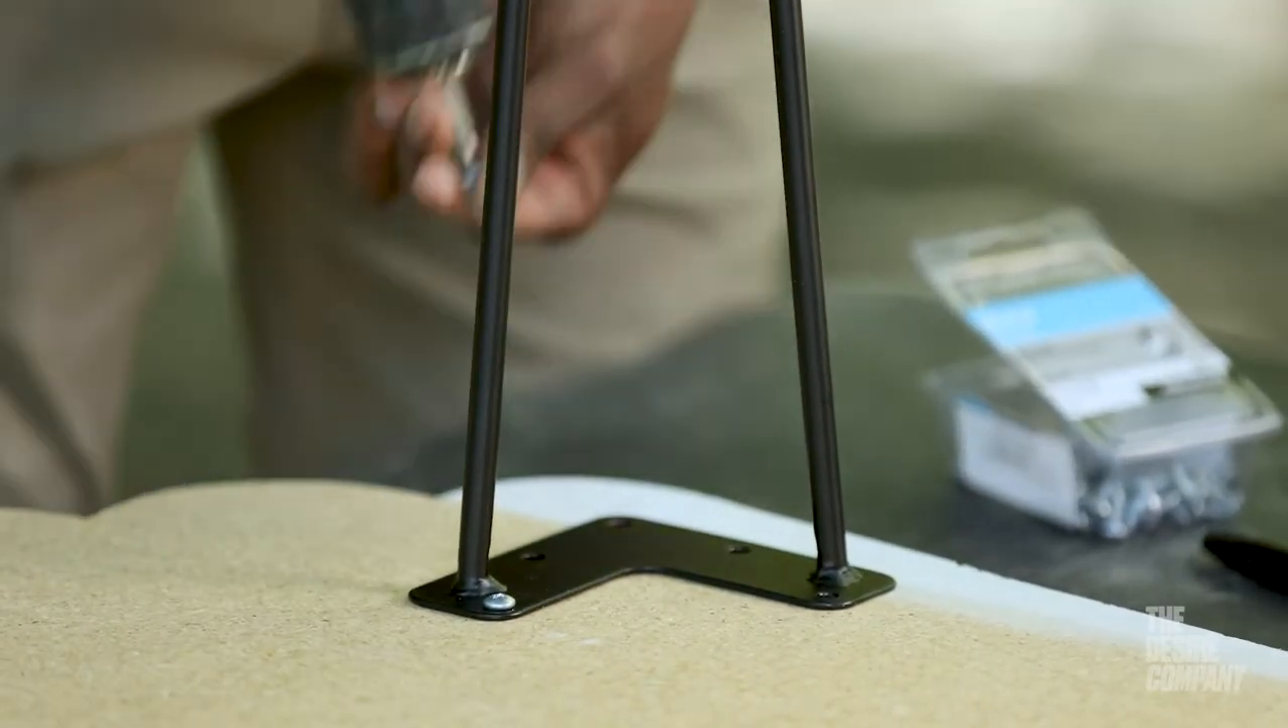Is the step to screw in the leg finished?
No.